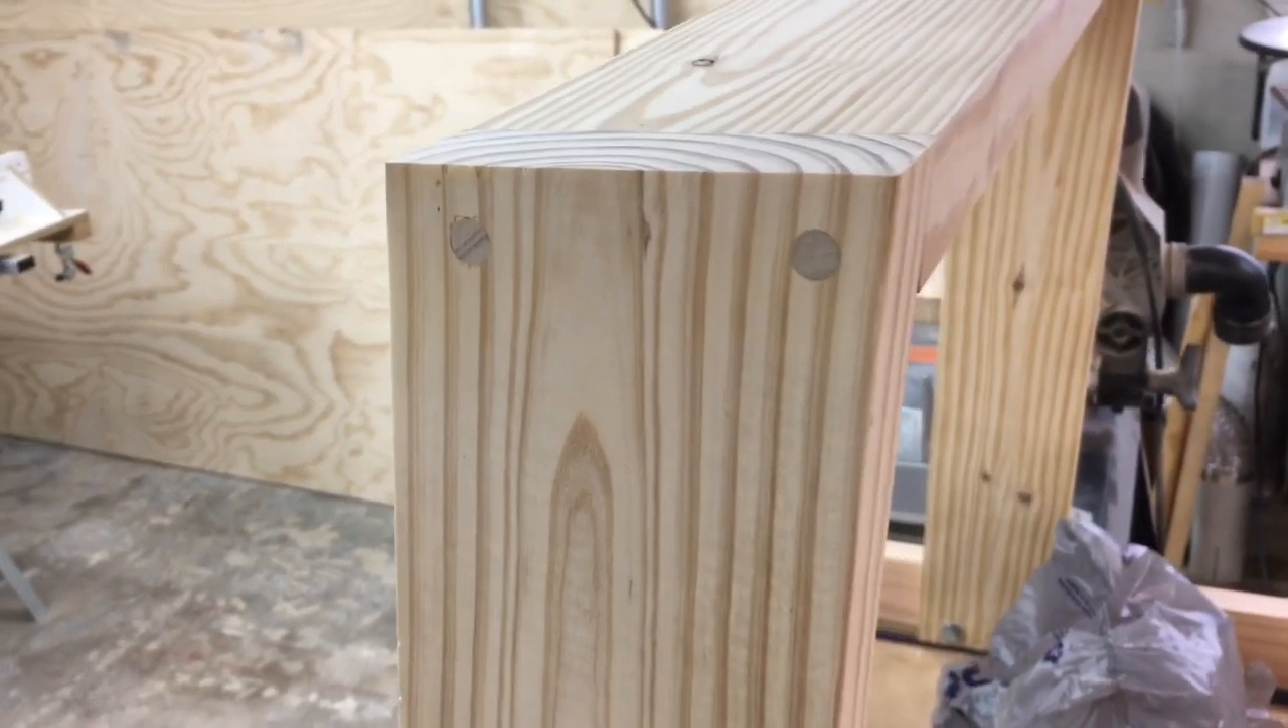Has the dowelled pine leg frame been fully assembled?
Yes.